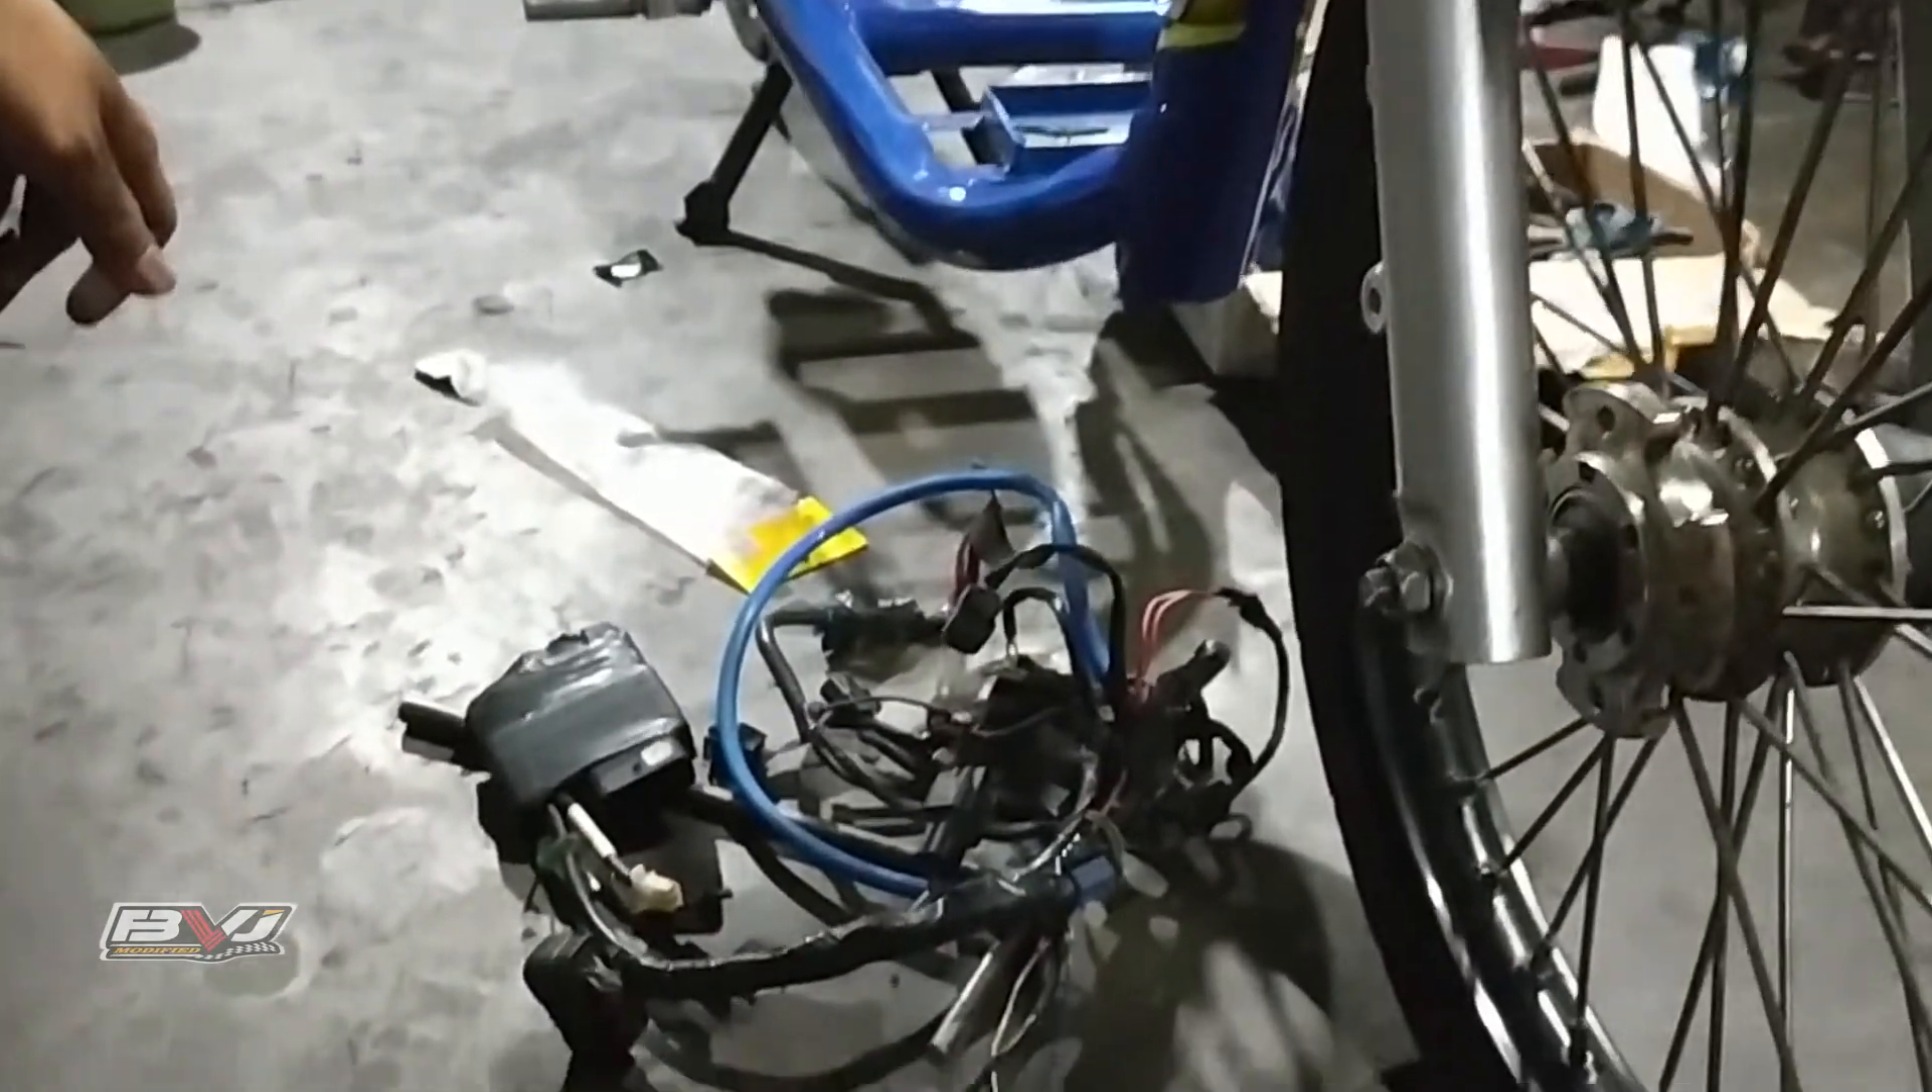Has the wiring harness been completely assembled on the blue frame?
No.